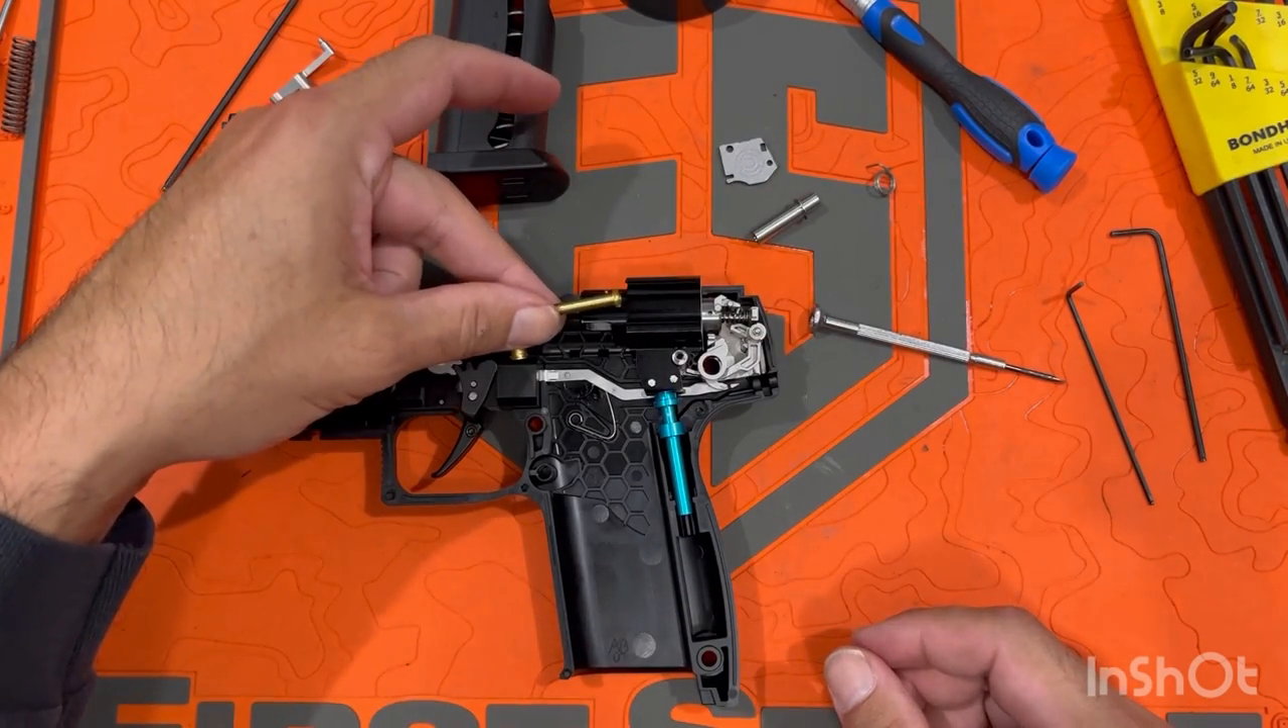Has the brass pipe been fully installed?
No.